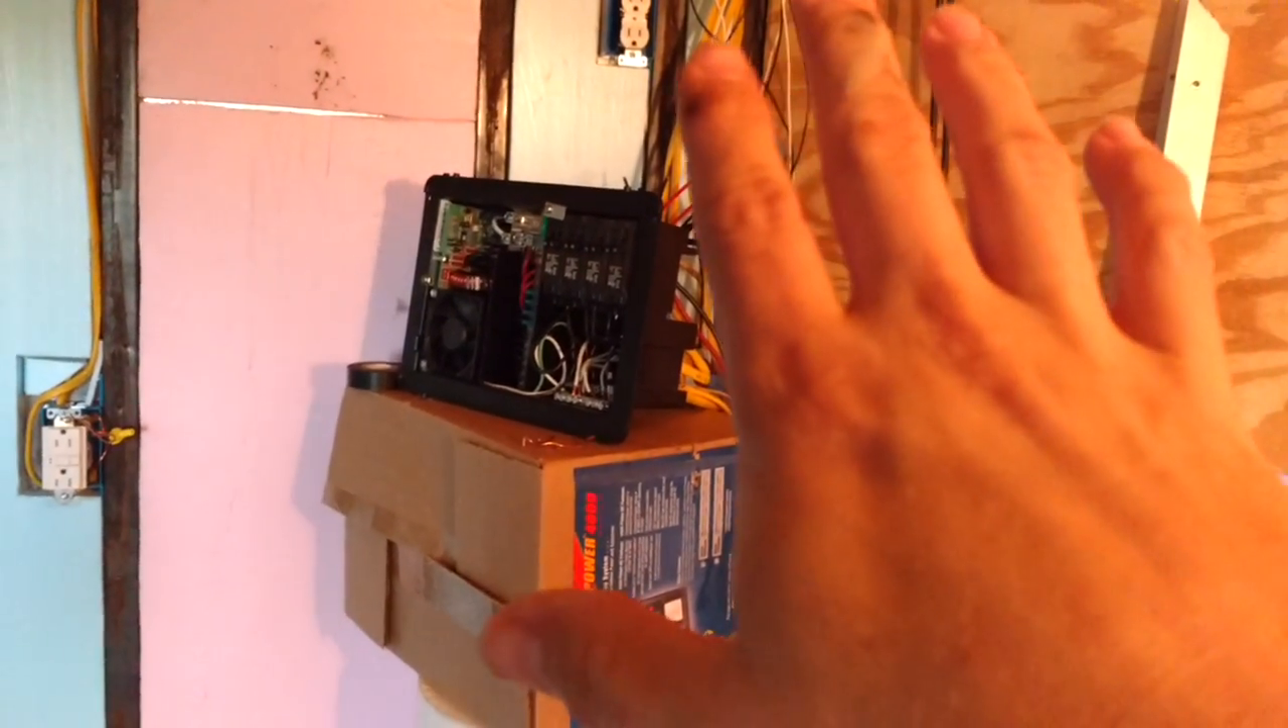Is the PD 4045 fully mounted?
No.